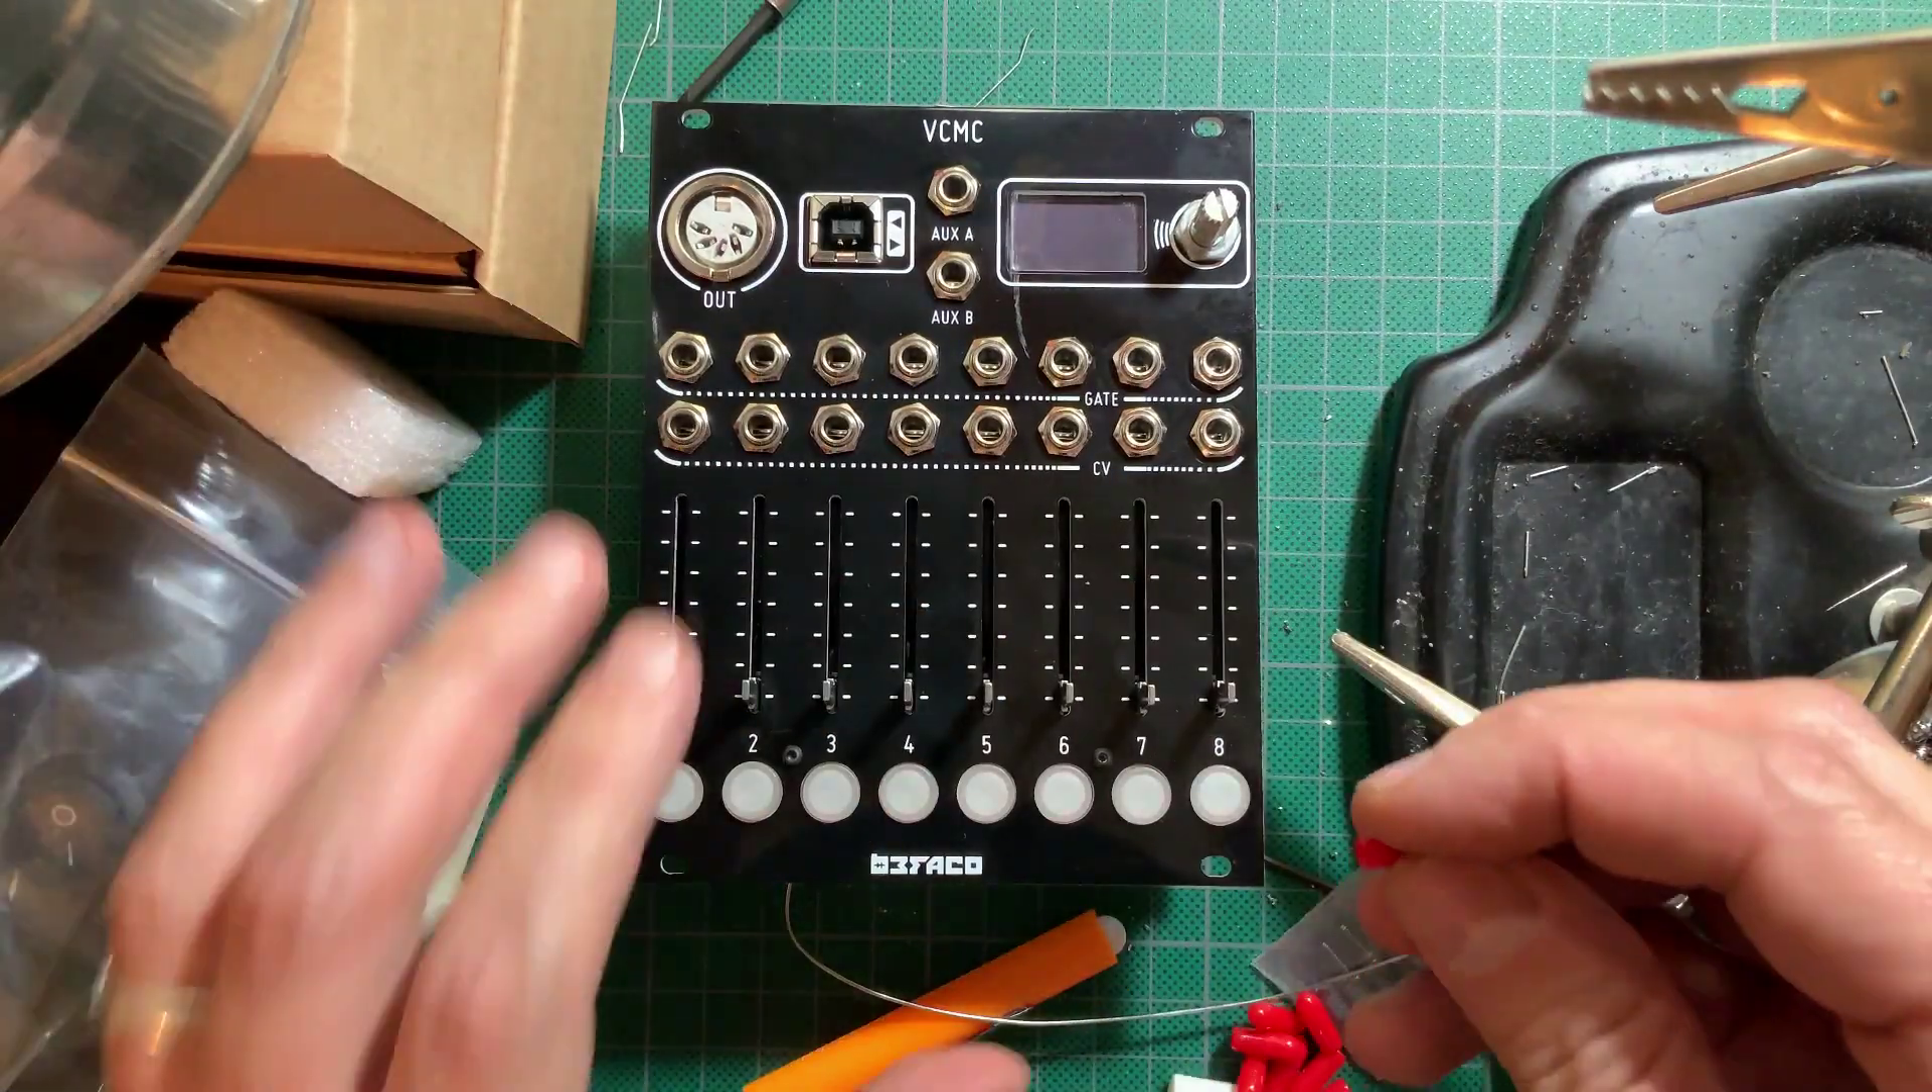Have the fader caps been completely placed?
No.